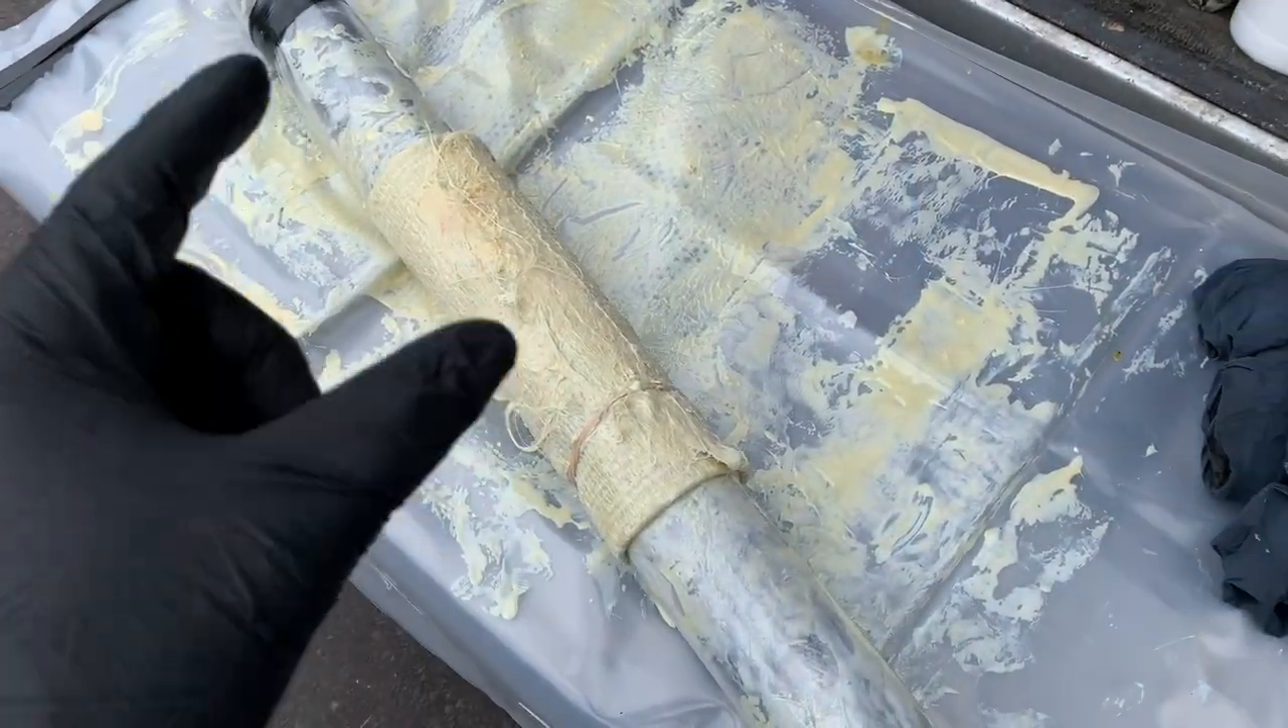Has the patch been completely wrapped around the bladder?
Yes.